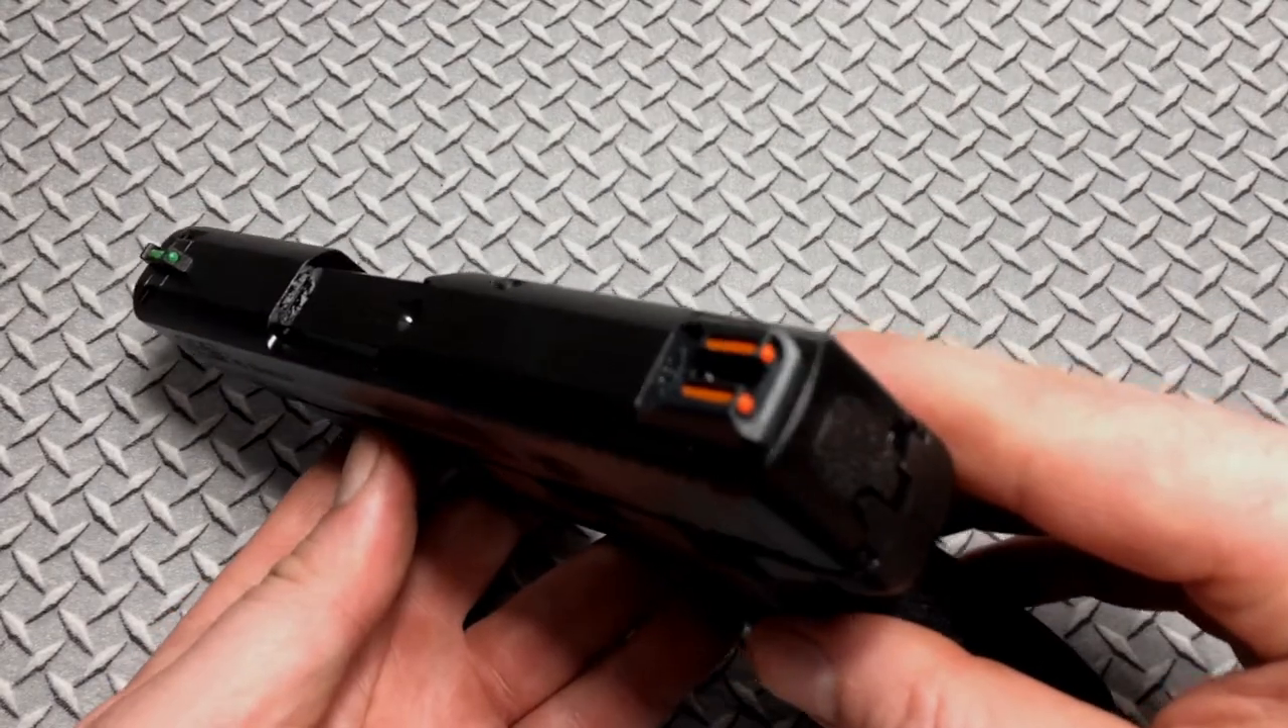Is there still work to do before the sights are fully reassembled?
No.